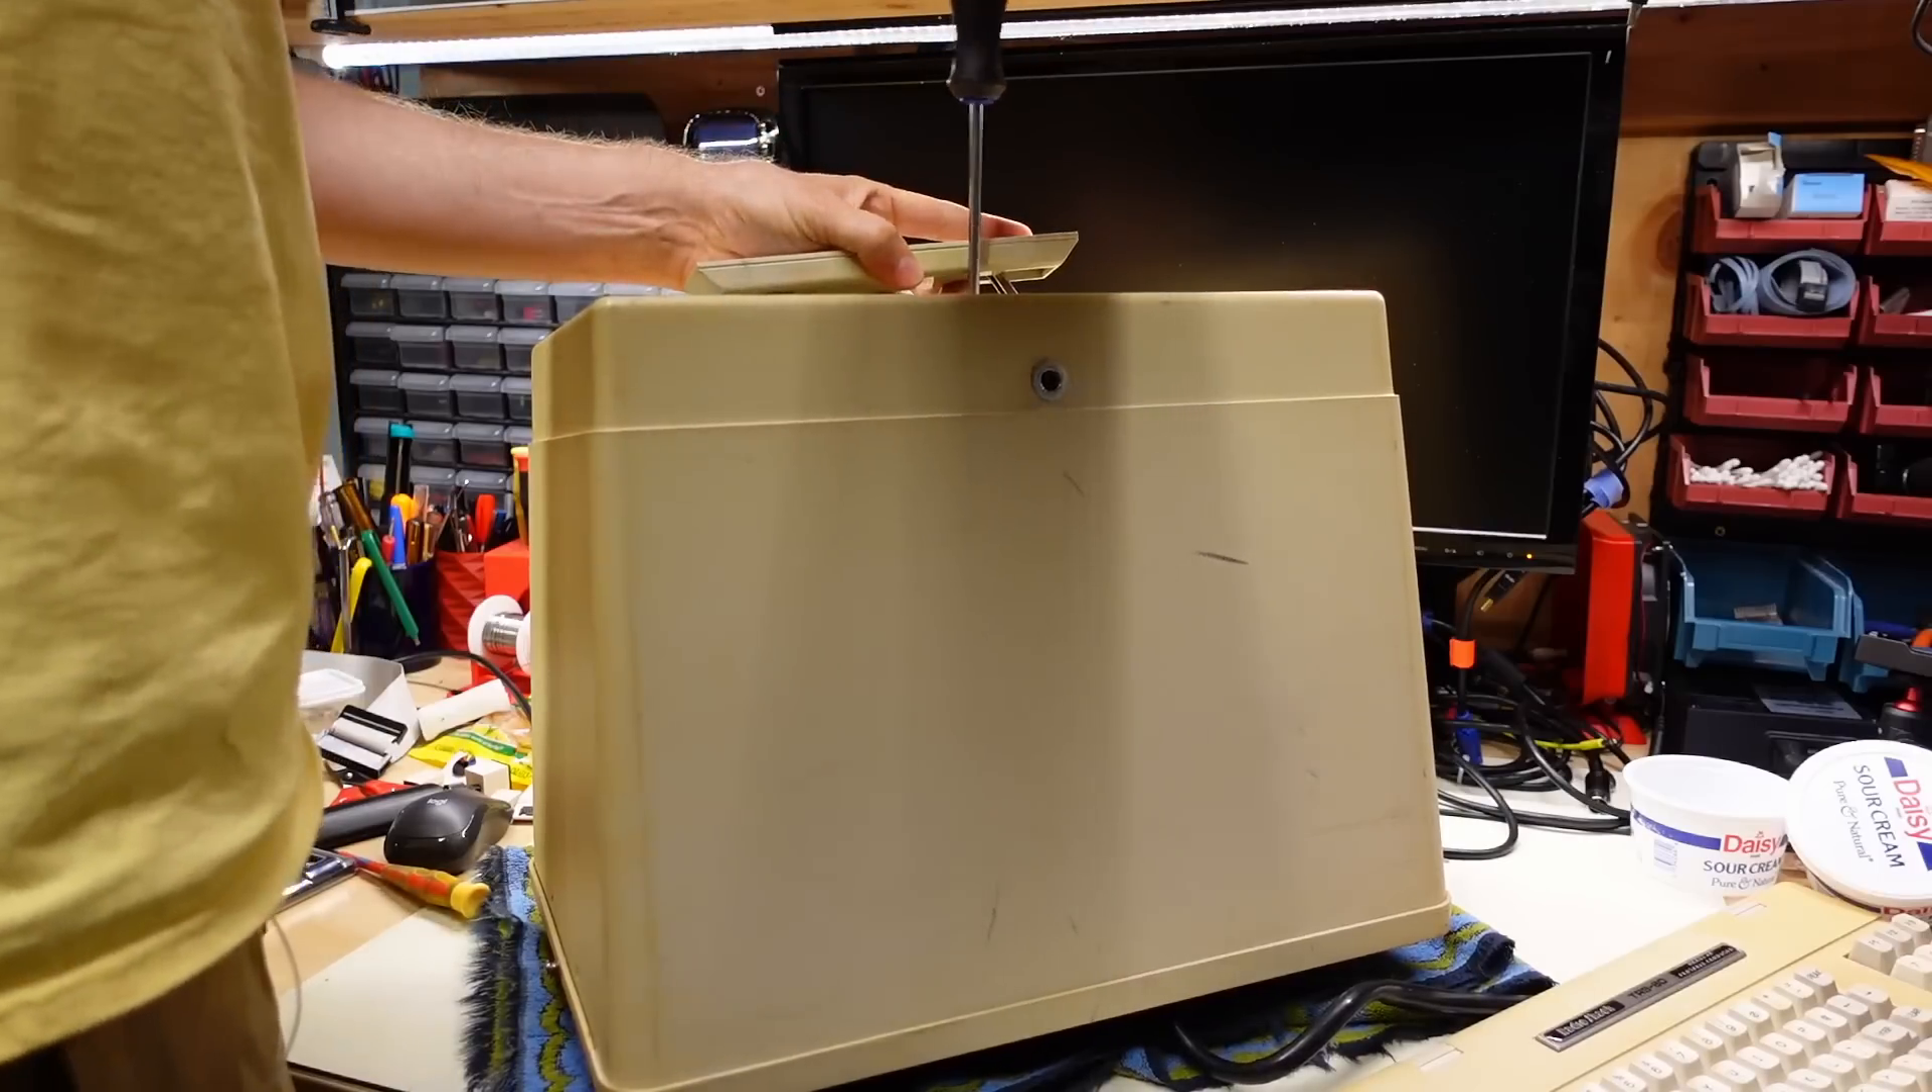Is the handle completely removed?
No.